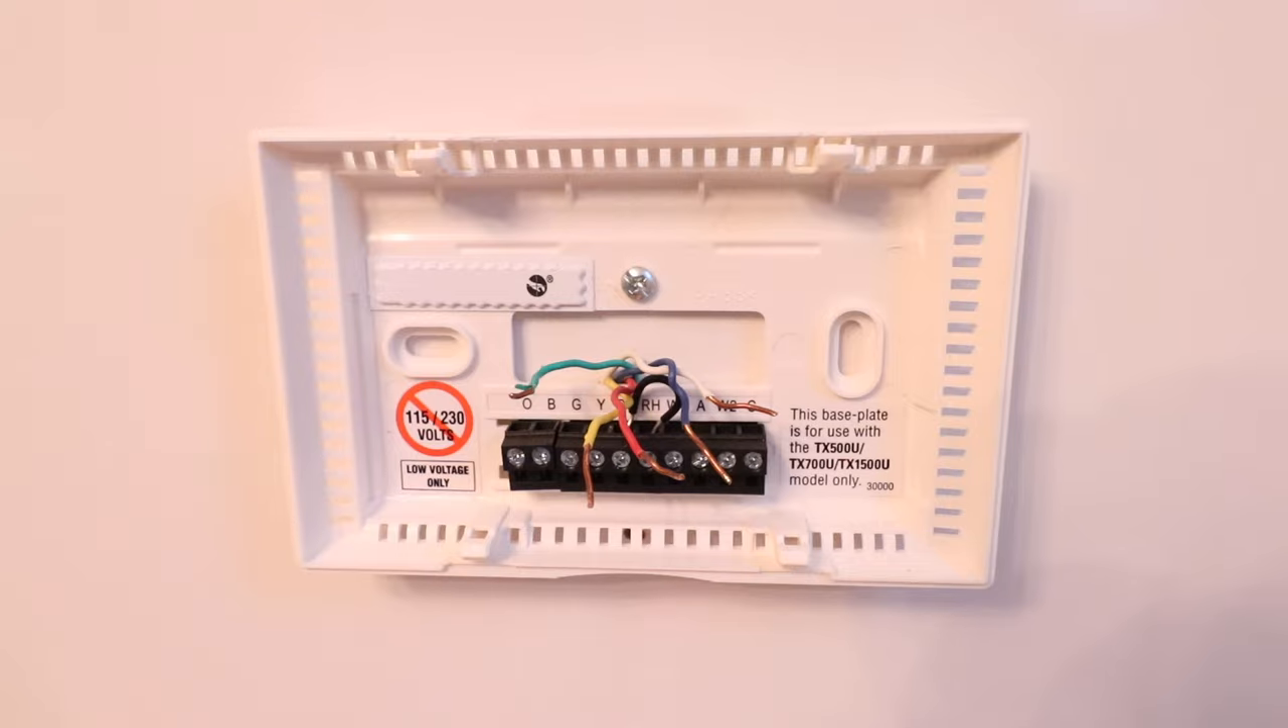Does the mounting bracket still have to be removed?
Yes.